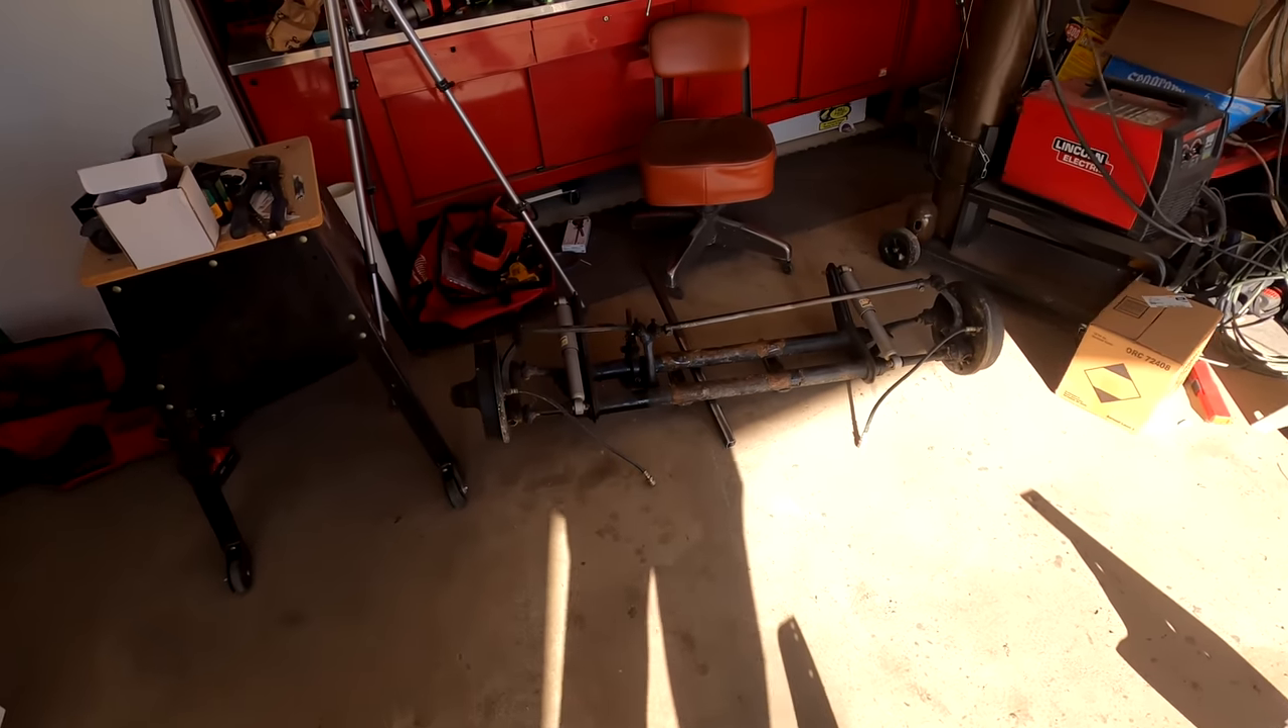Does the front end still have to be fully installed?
Yes.